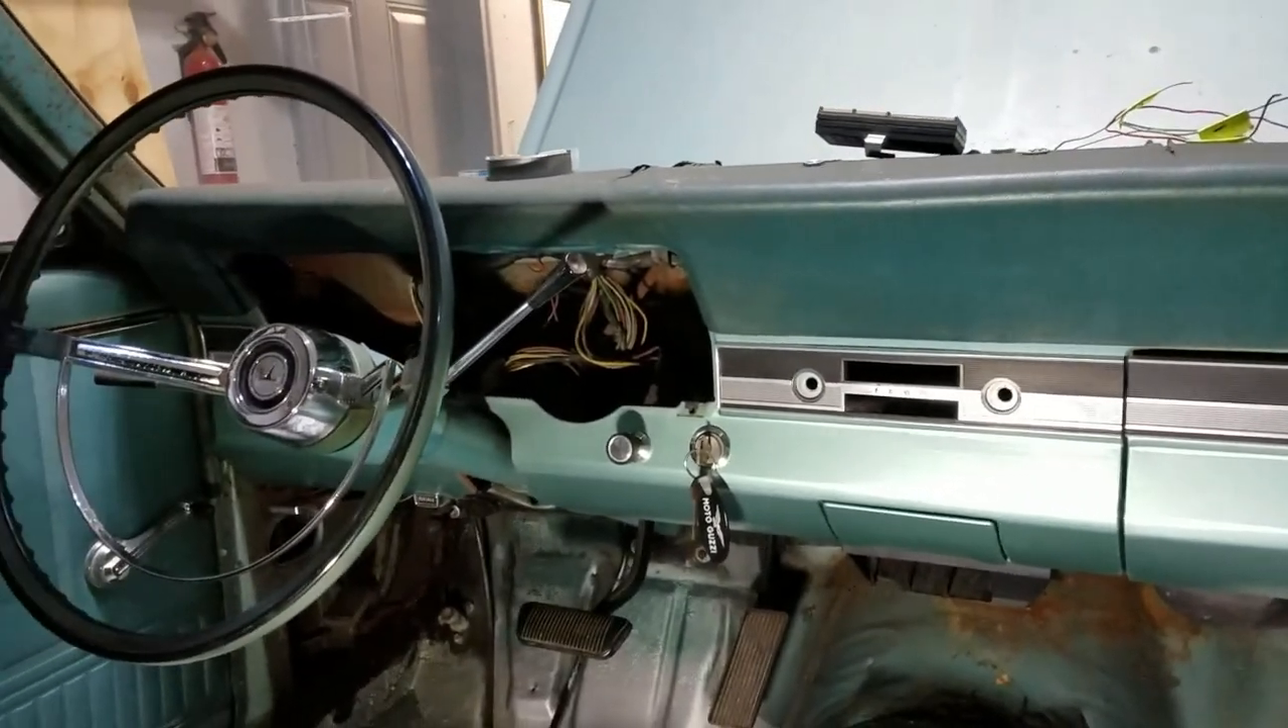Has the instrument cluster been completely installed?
No.